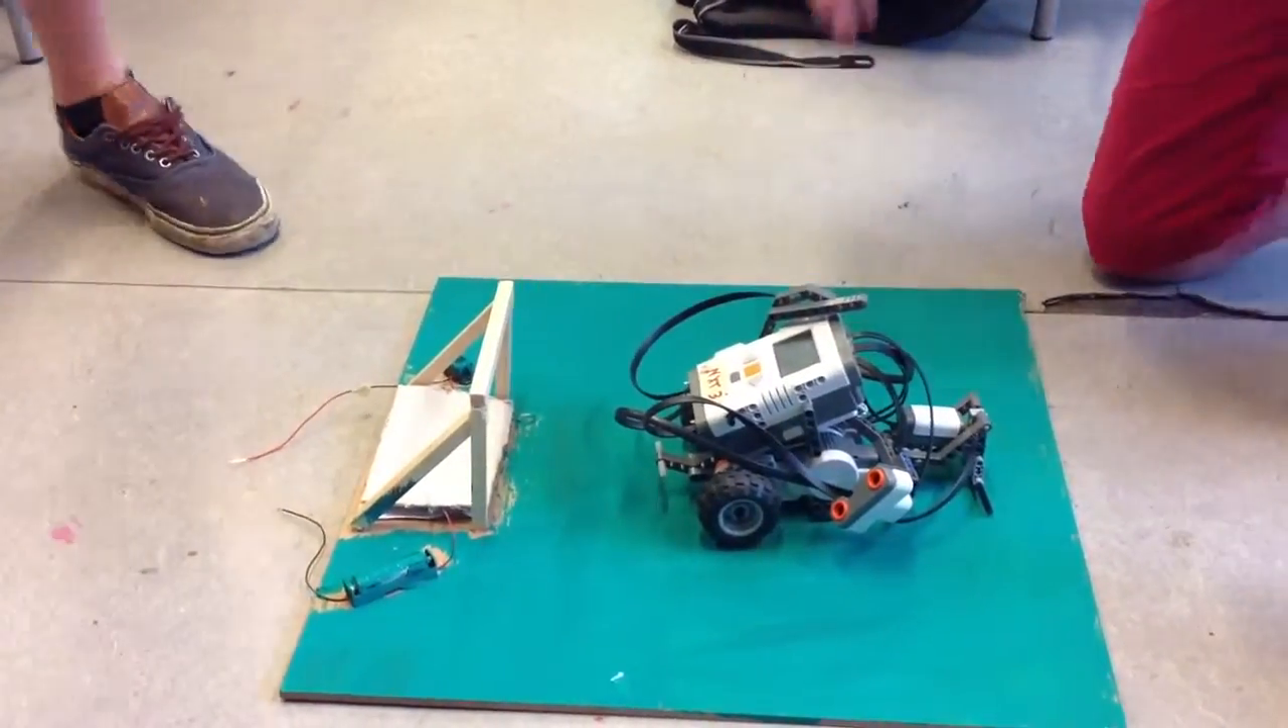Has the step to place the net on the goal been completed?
No.